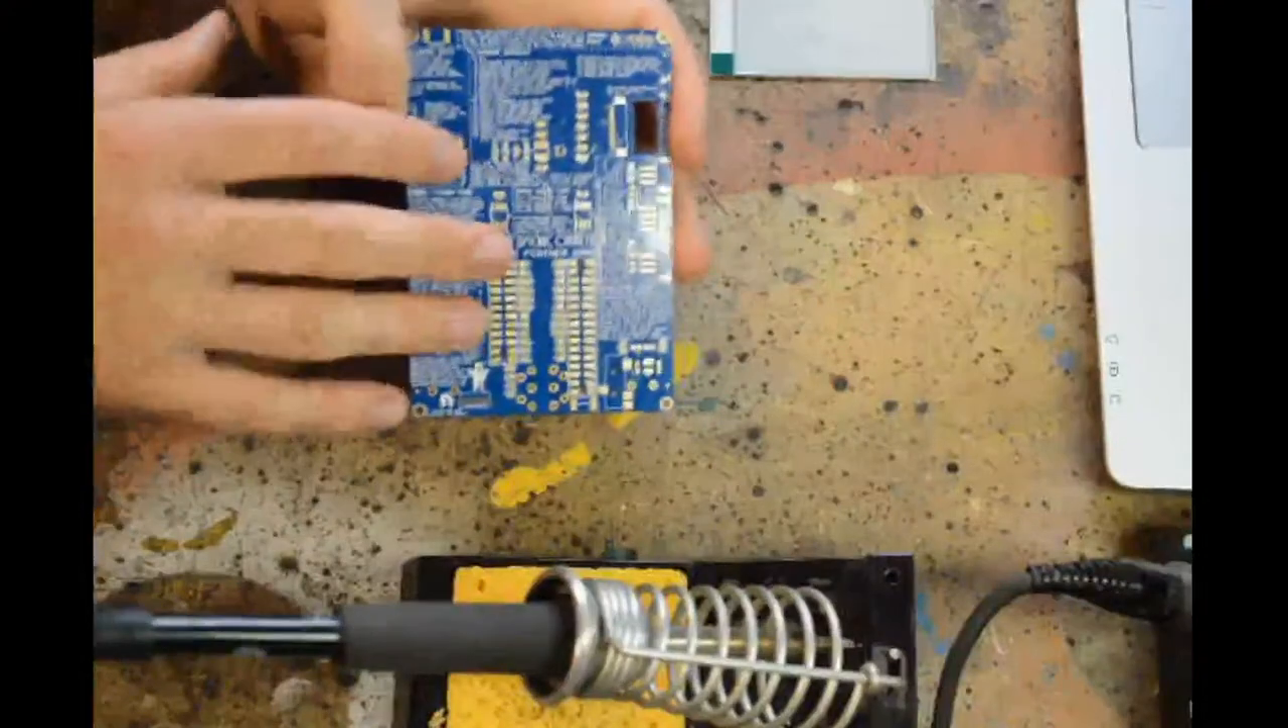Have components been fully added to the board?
No.